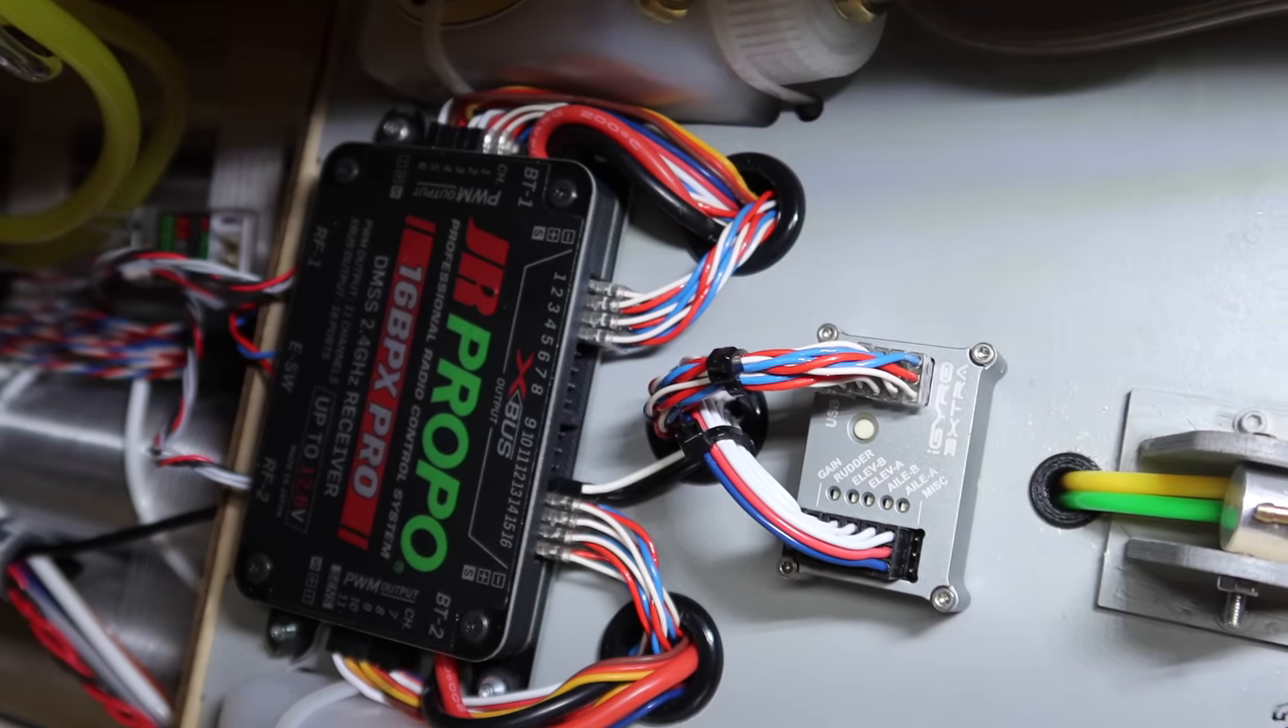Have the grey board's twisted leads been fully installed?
Yes.